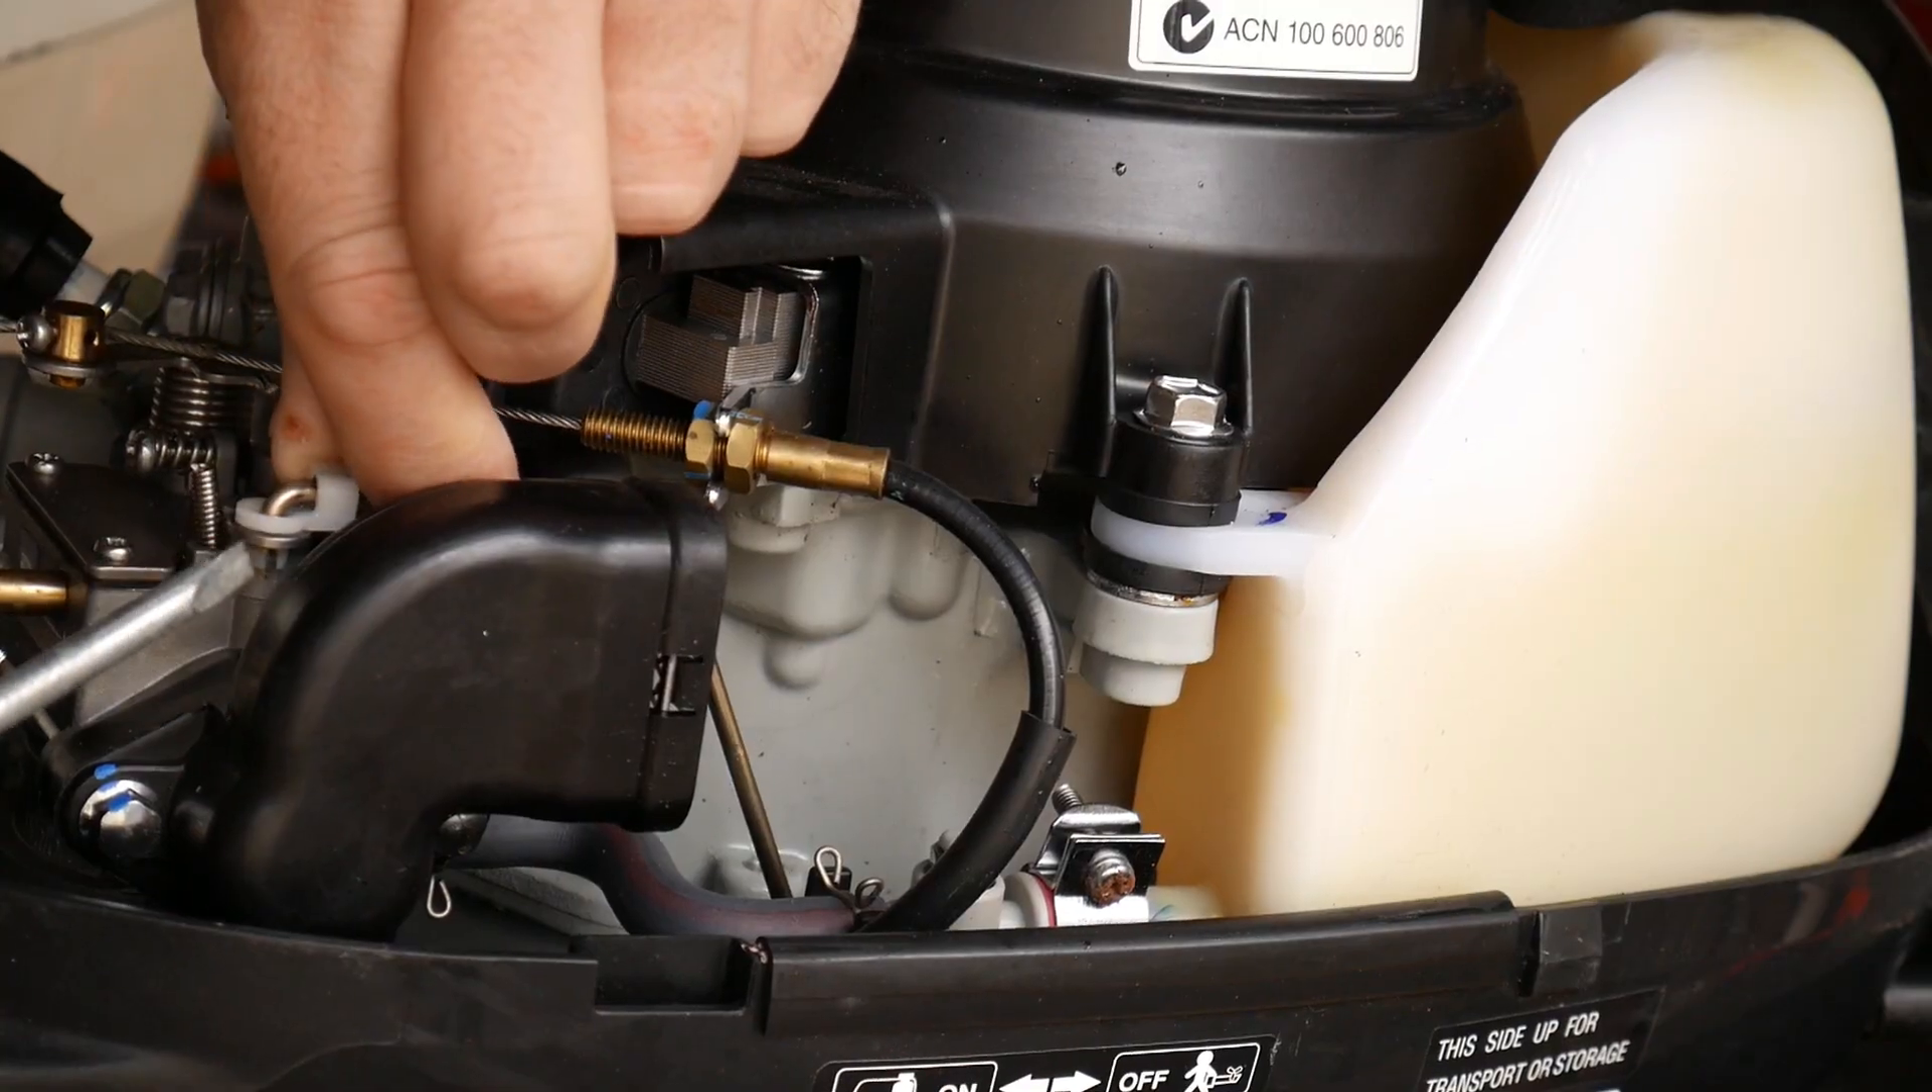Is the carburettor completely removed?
No.